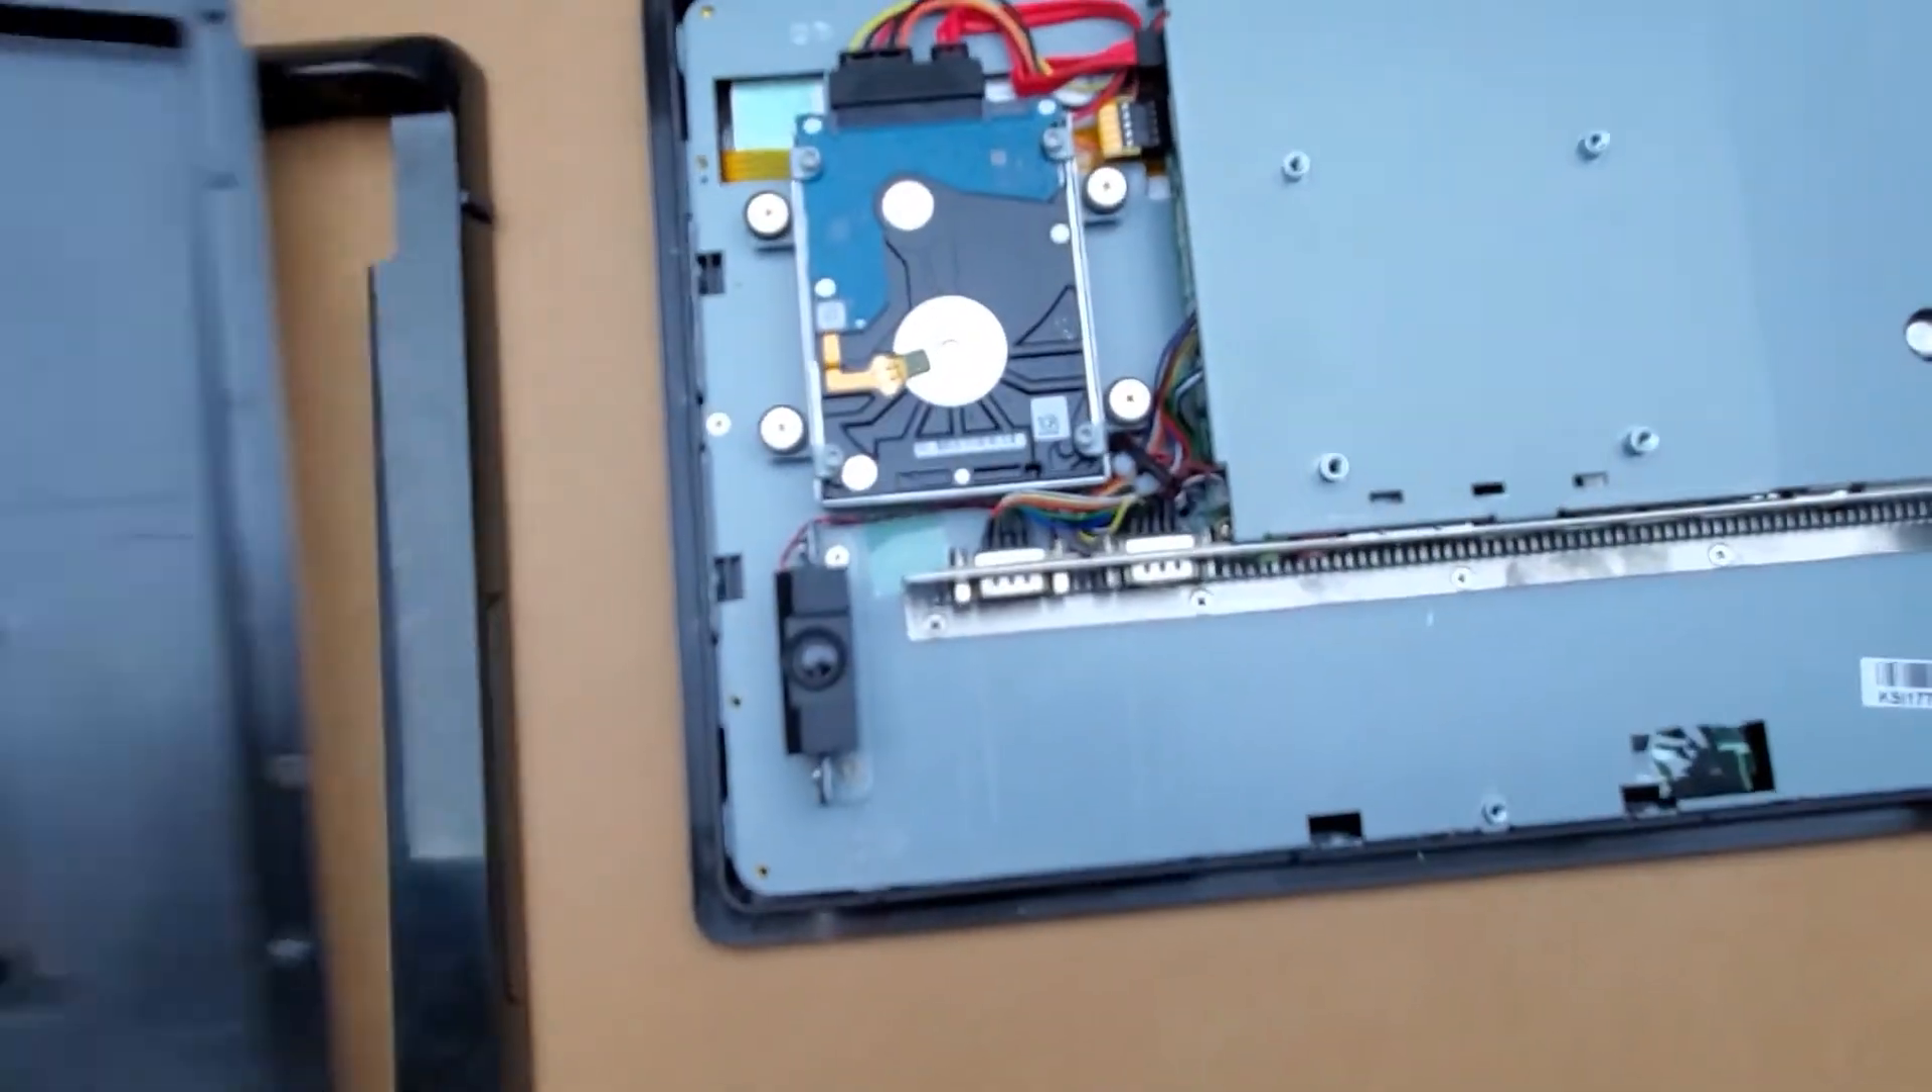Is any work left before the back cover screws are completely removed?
No.